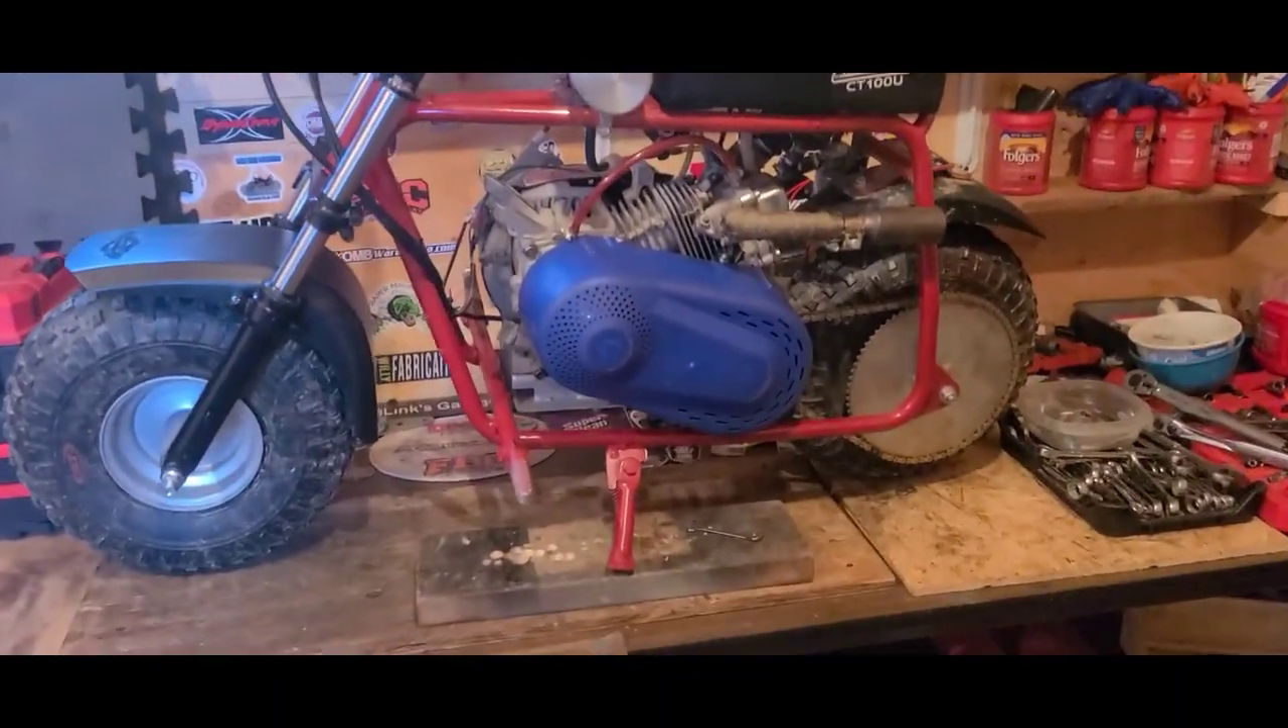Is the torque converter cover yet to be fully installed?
No.